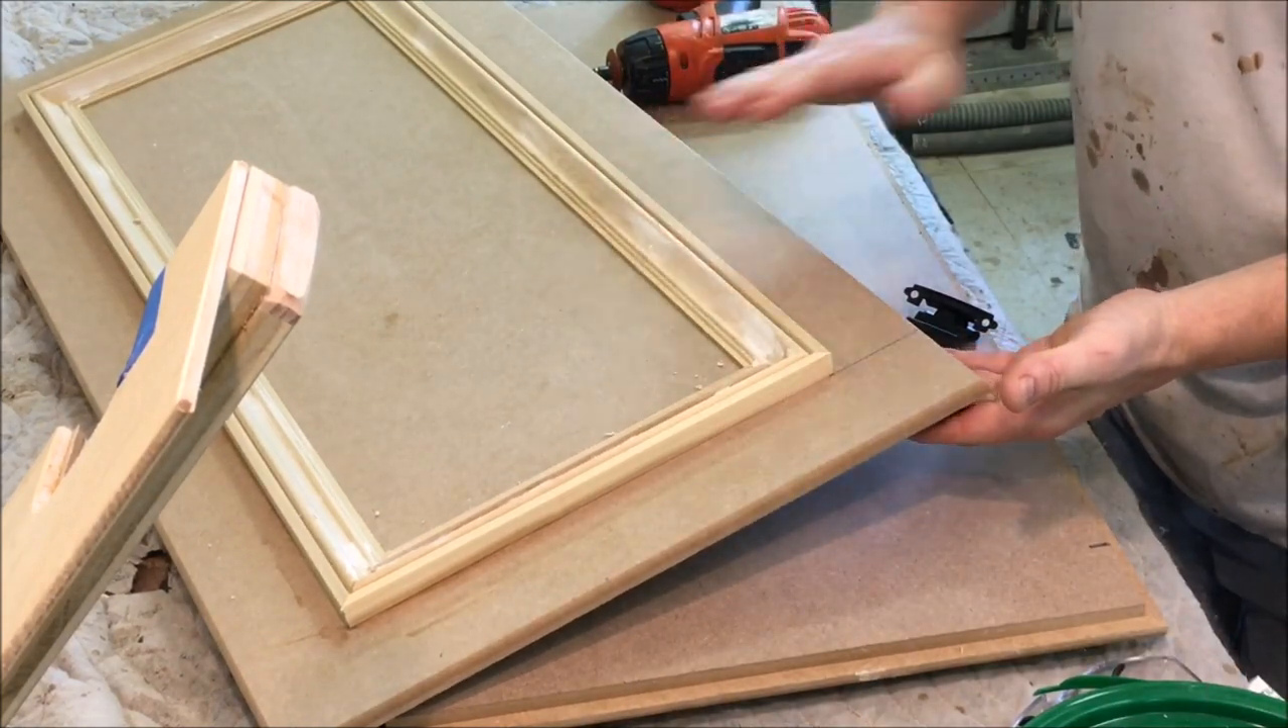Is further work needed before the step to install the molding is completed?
No.